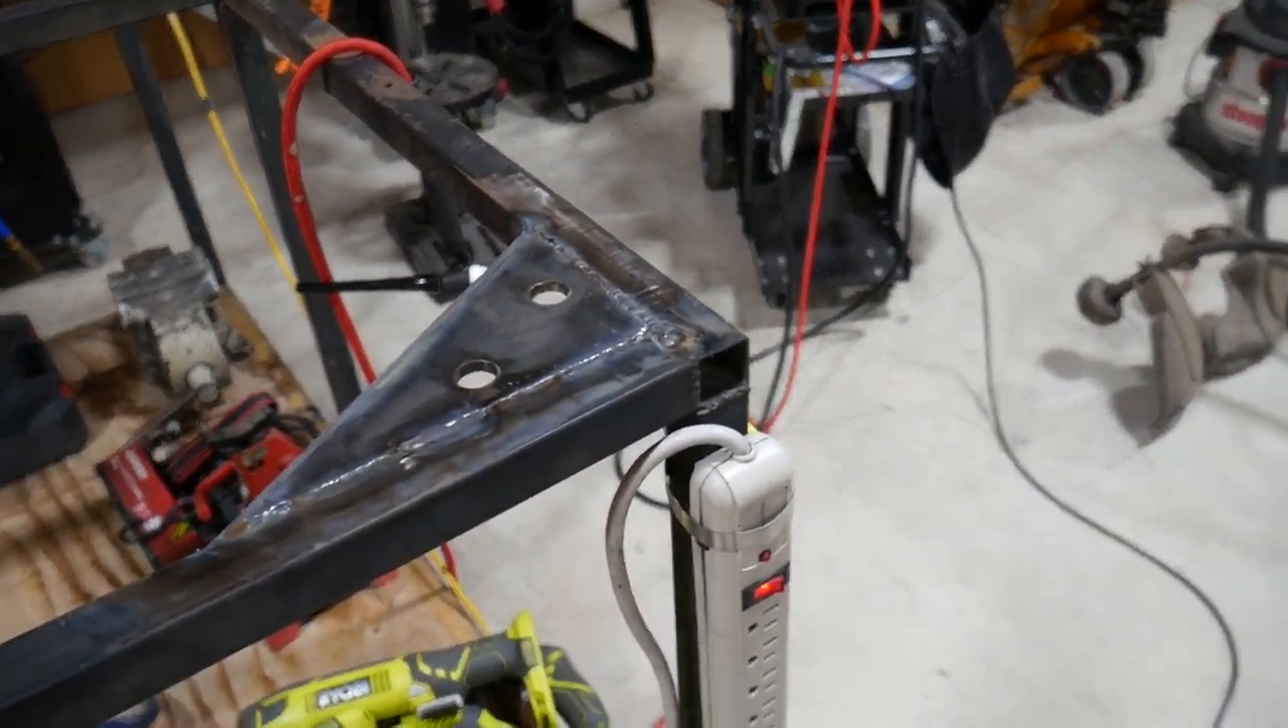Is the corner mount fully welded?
Yes.